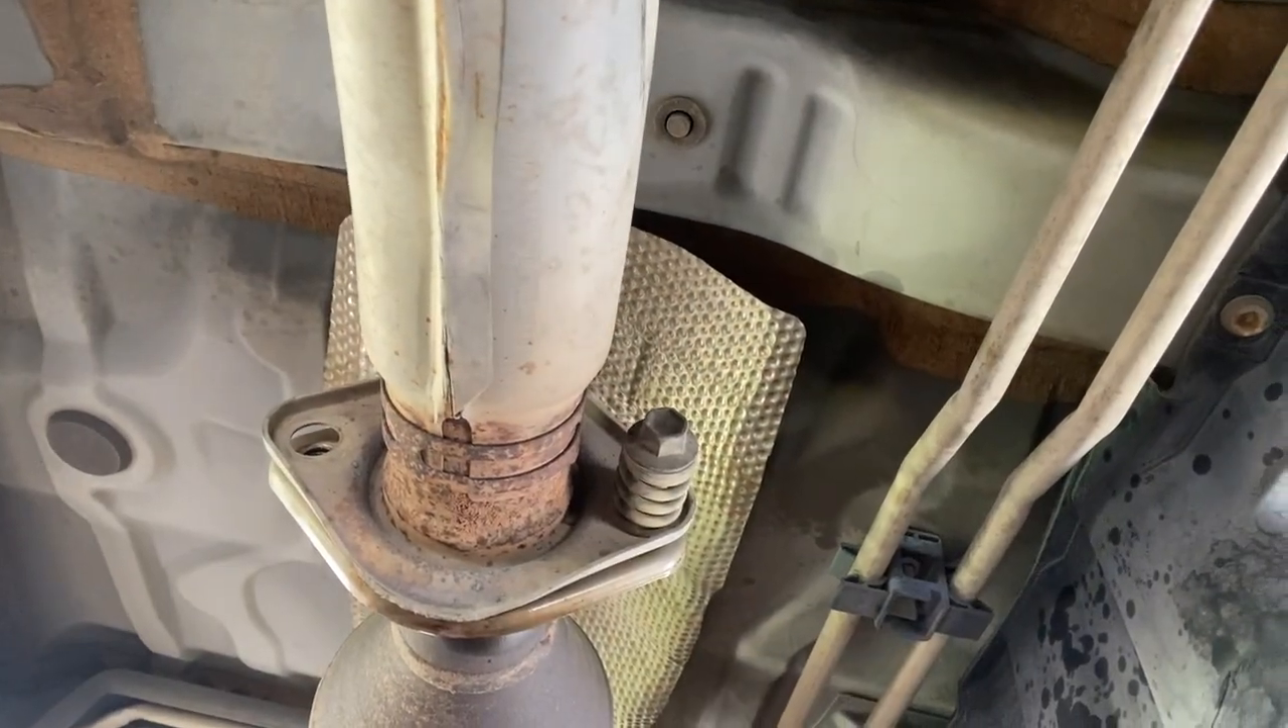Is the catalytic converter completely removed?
No.